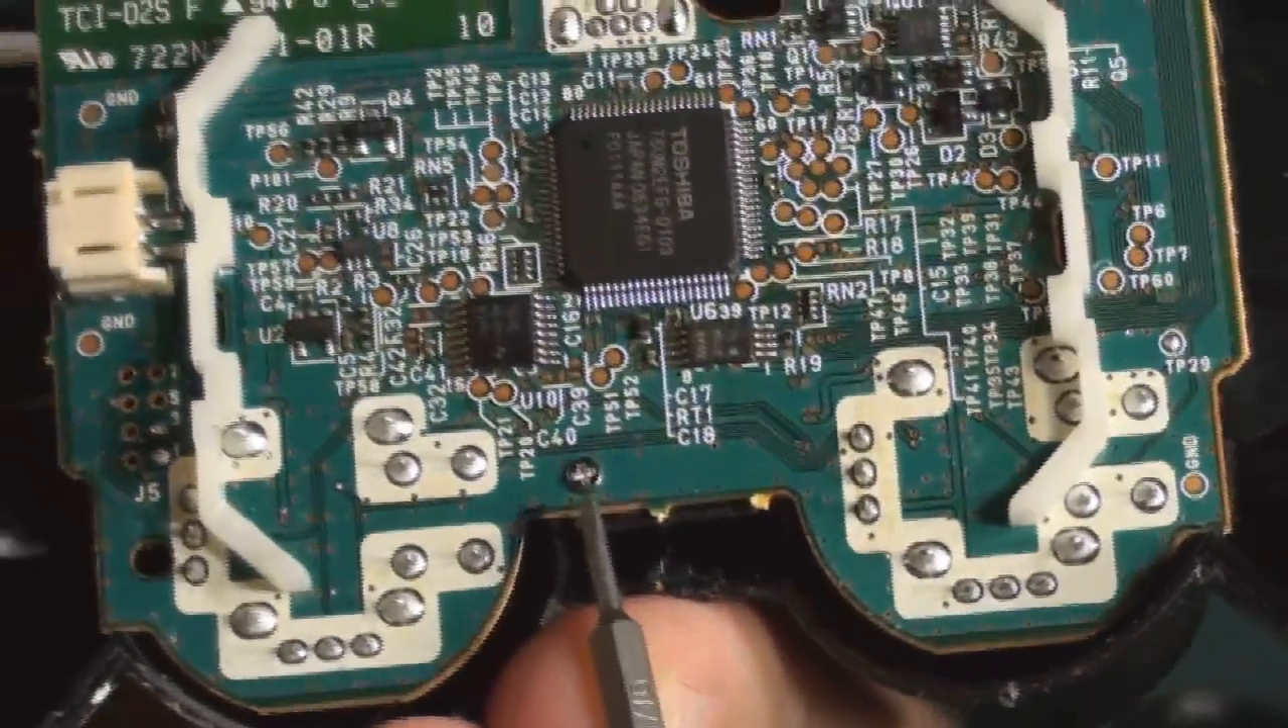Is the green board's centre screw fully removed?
No.